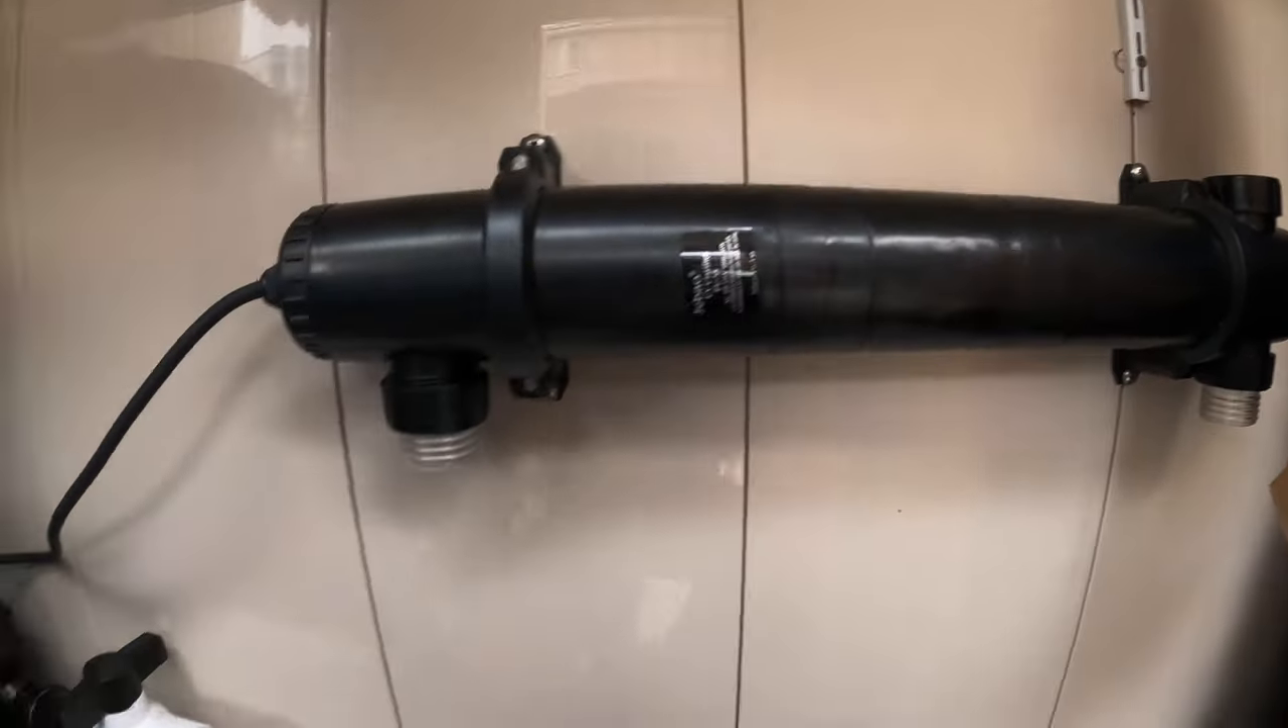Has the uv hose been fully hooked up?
No.